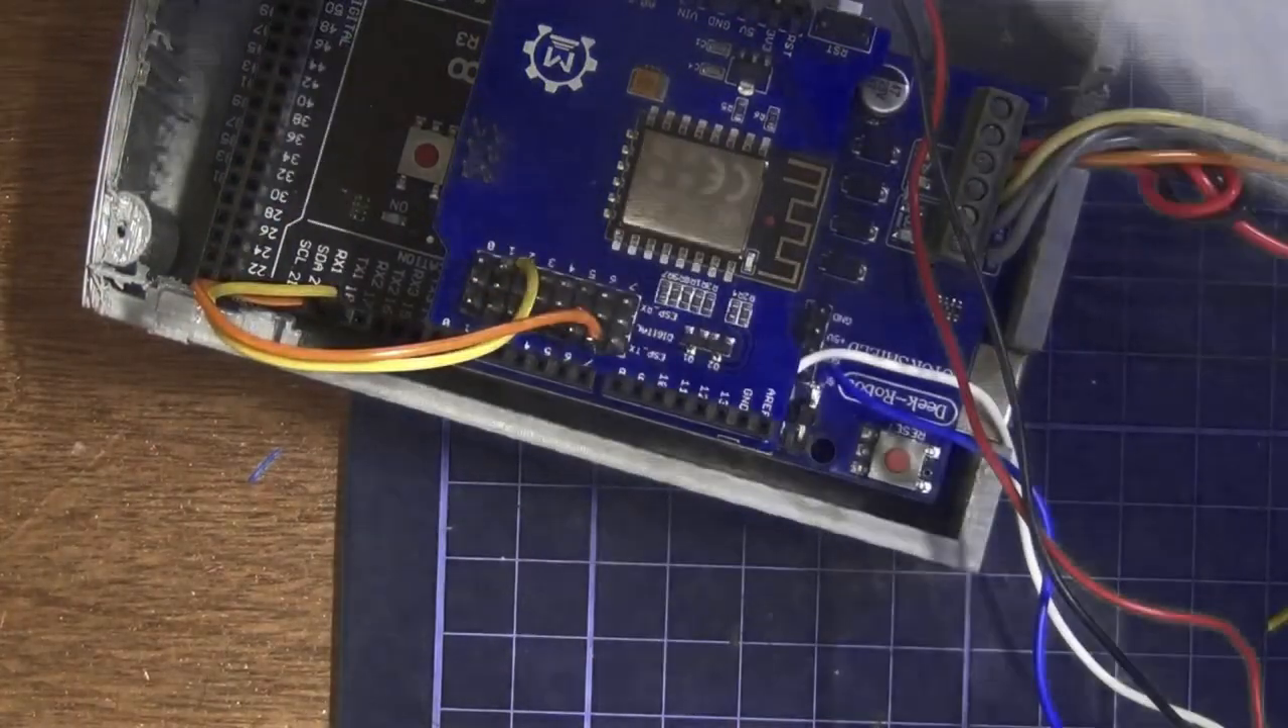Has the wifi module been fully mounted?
Yes.